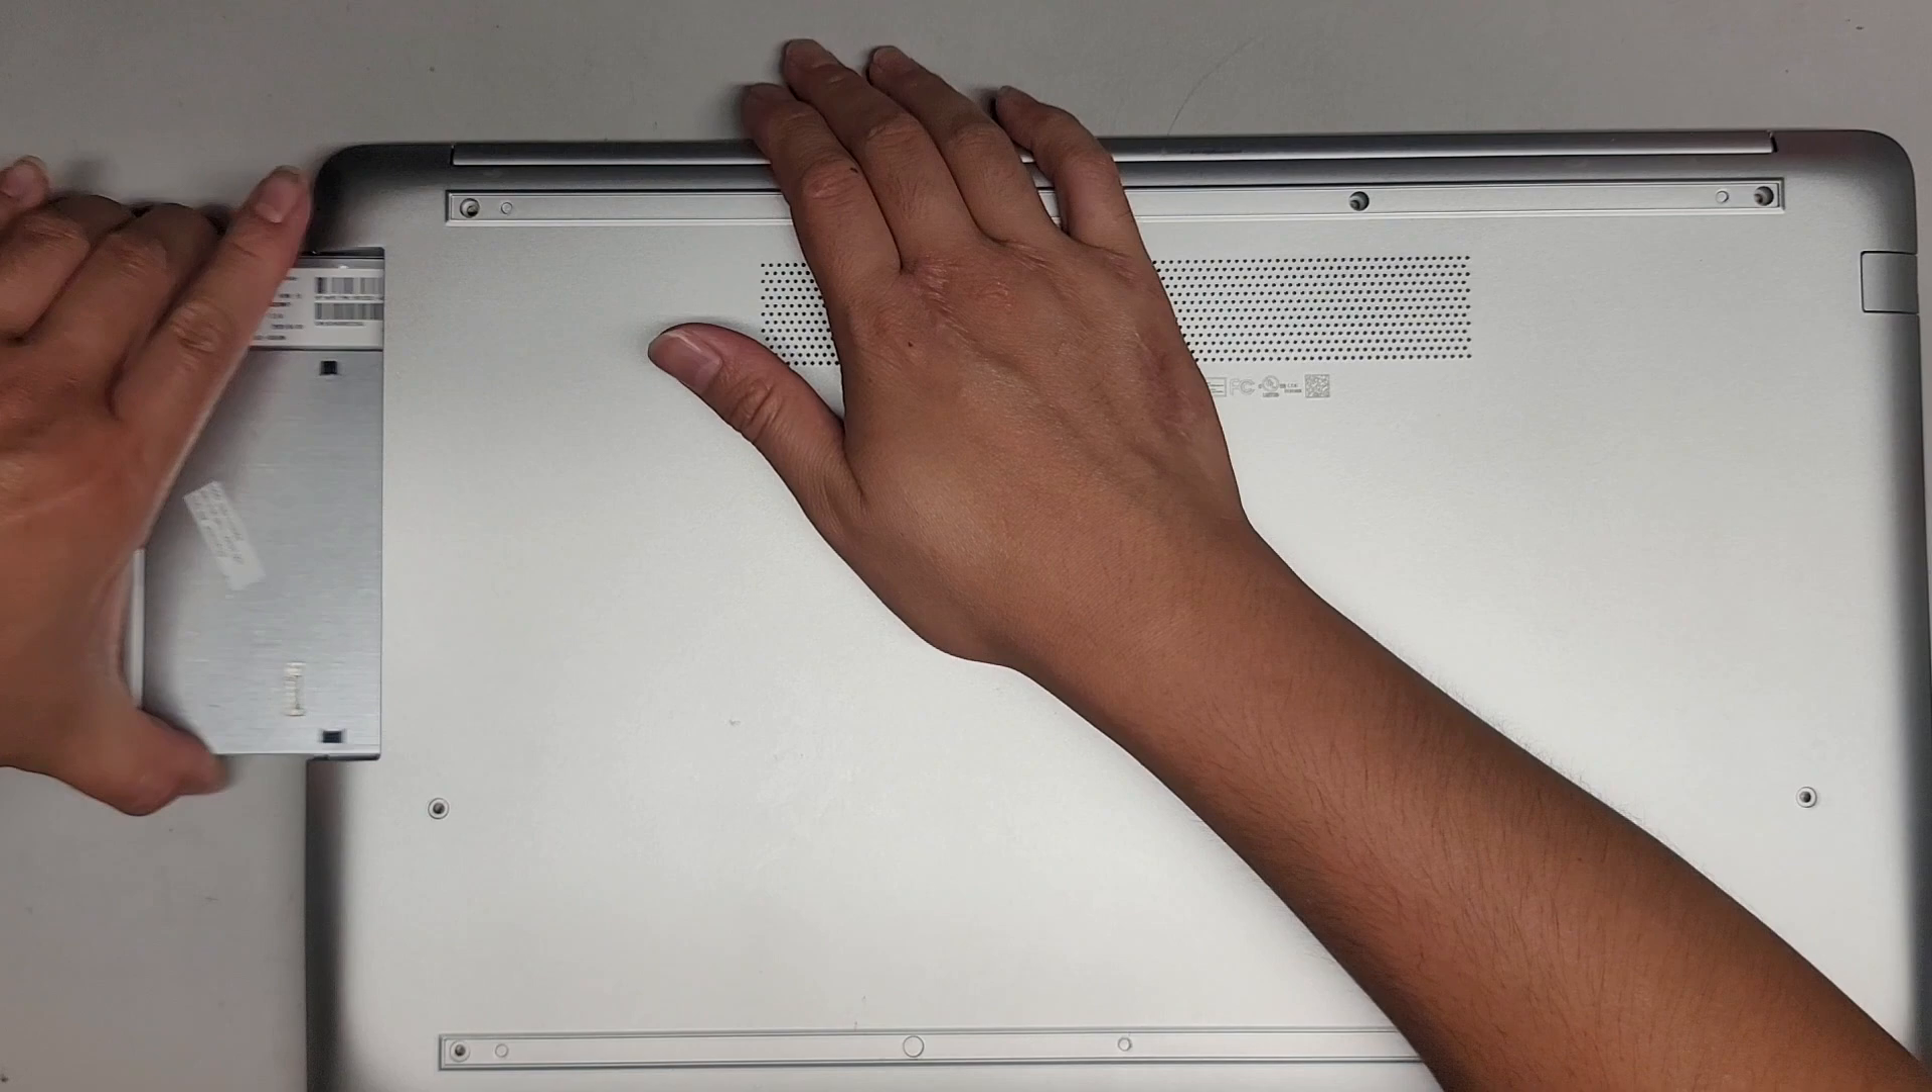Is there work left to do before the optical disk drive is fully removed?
Yes.